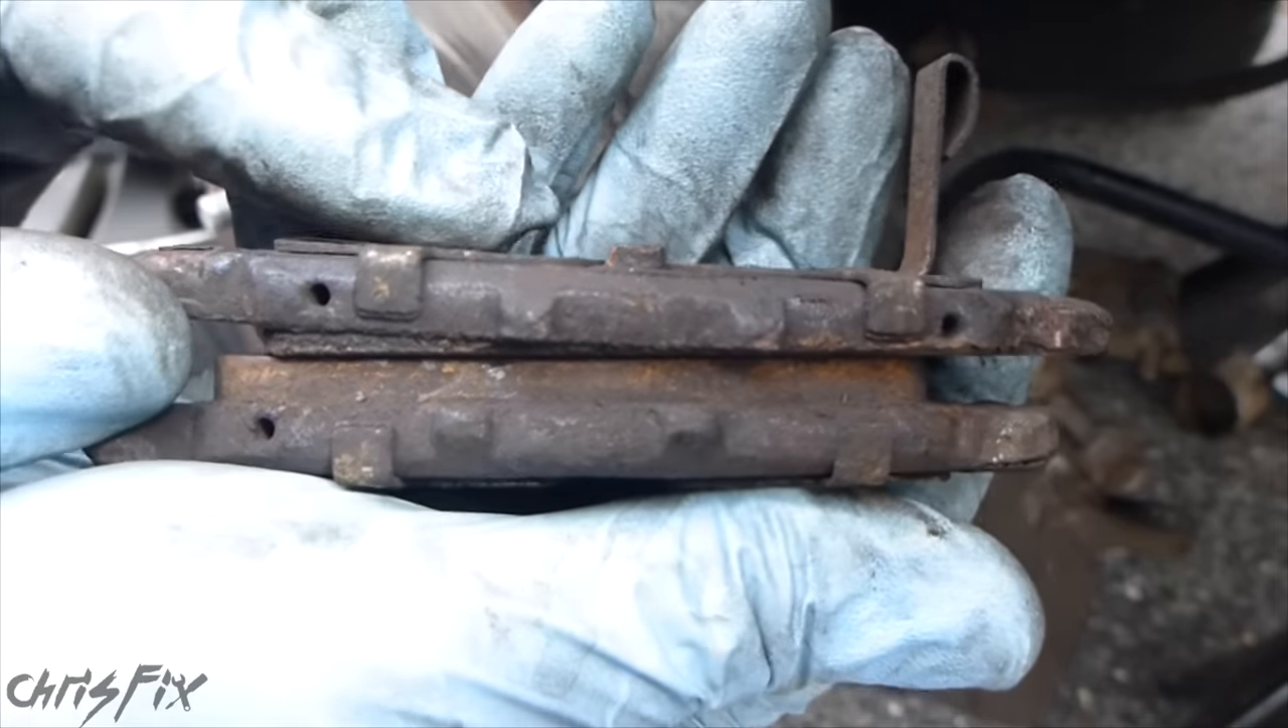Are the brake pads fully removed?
Yes.